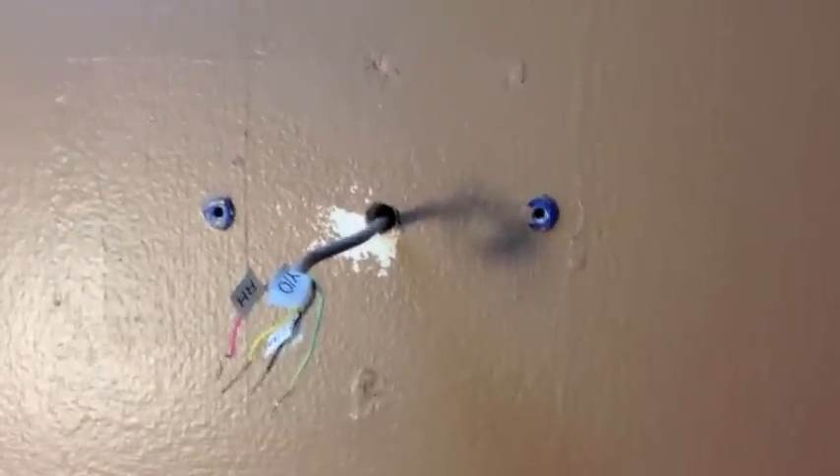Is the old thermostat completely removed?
Yes.